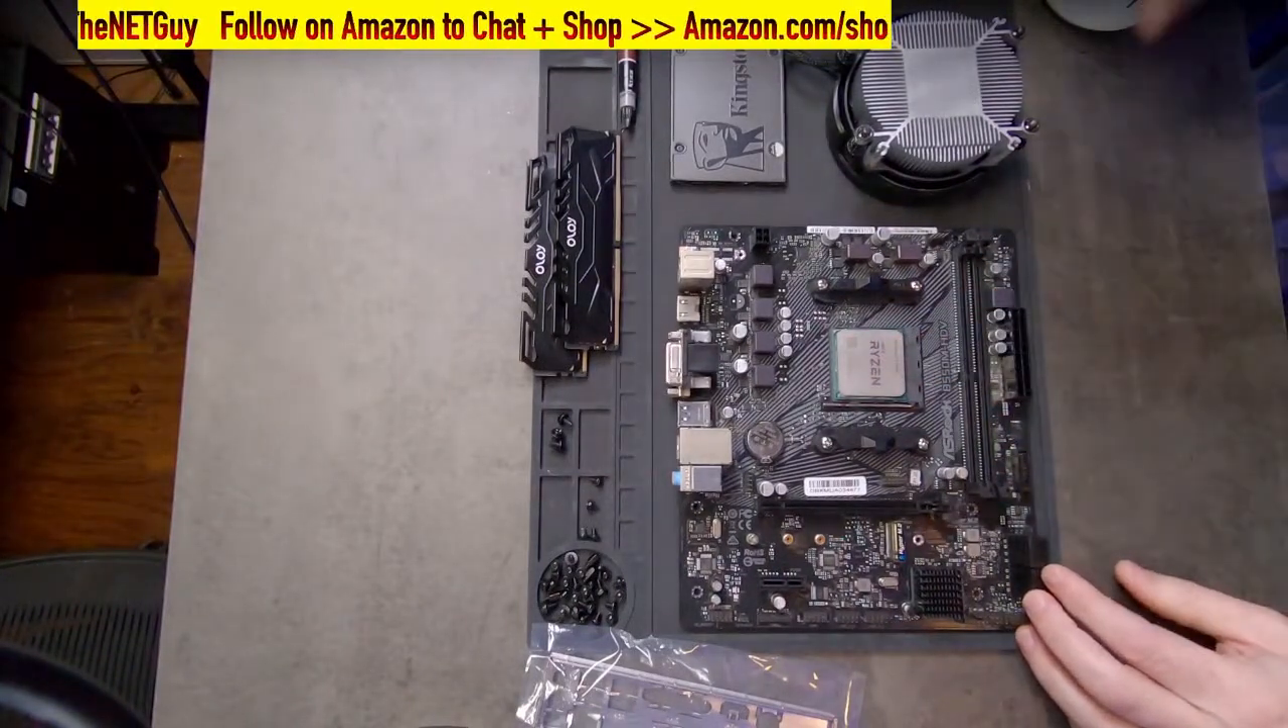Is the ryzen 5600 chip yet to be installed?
No.